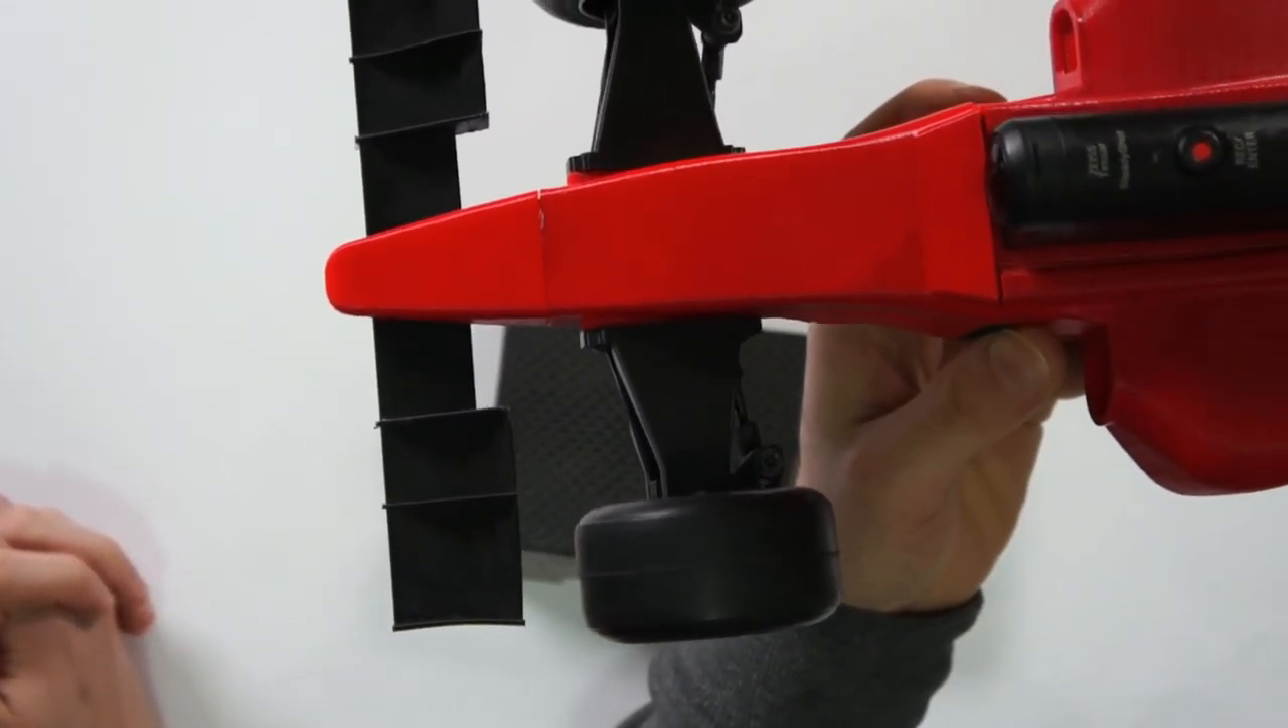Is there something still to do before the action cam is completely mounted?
No.